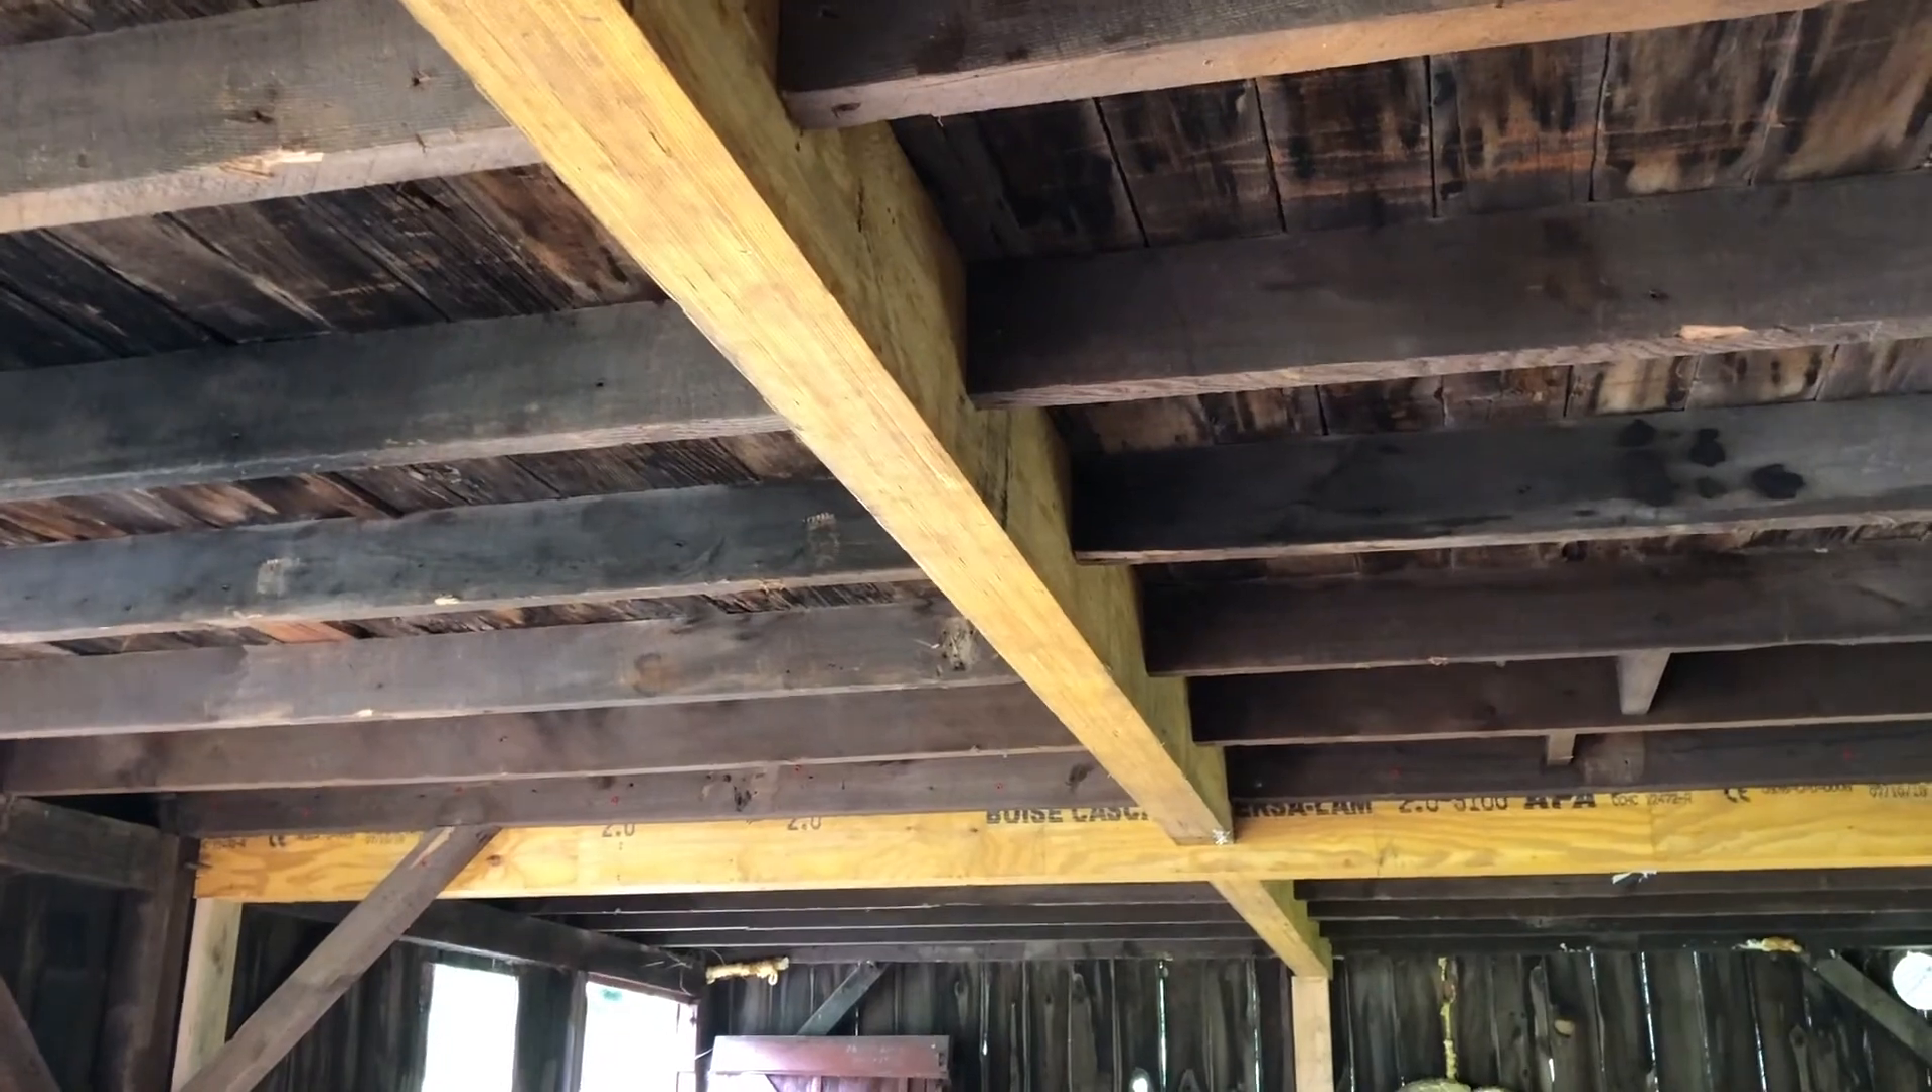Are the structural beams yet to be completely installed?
No.